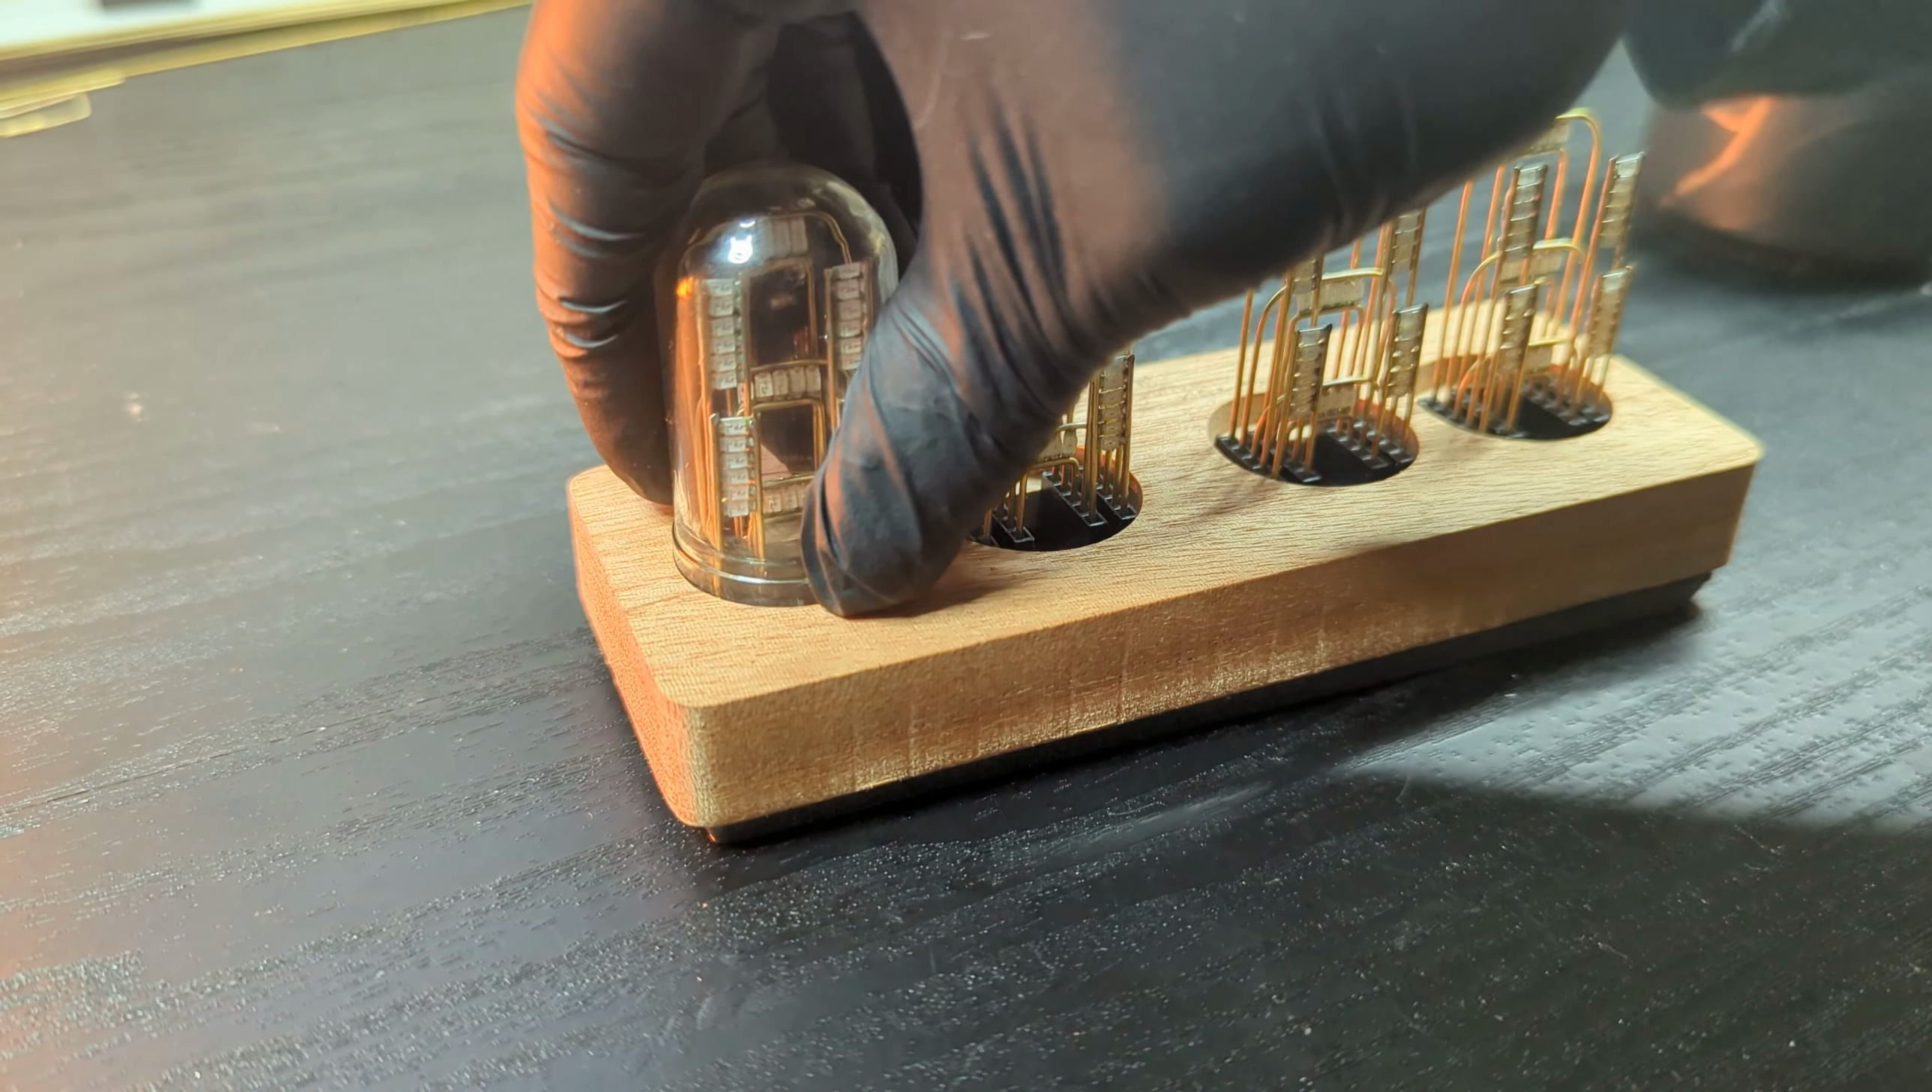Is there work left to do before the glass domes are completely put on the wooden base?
Yes.